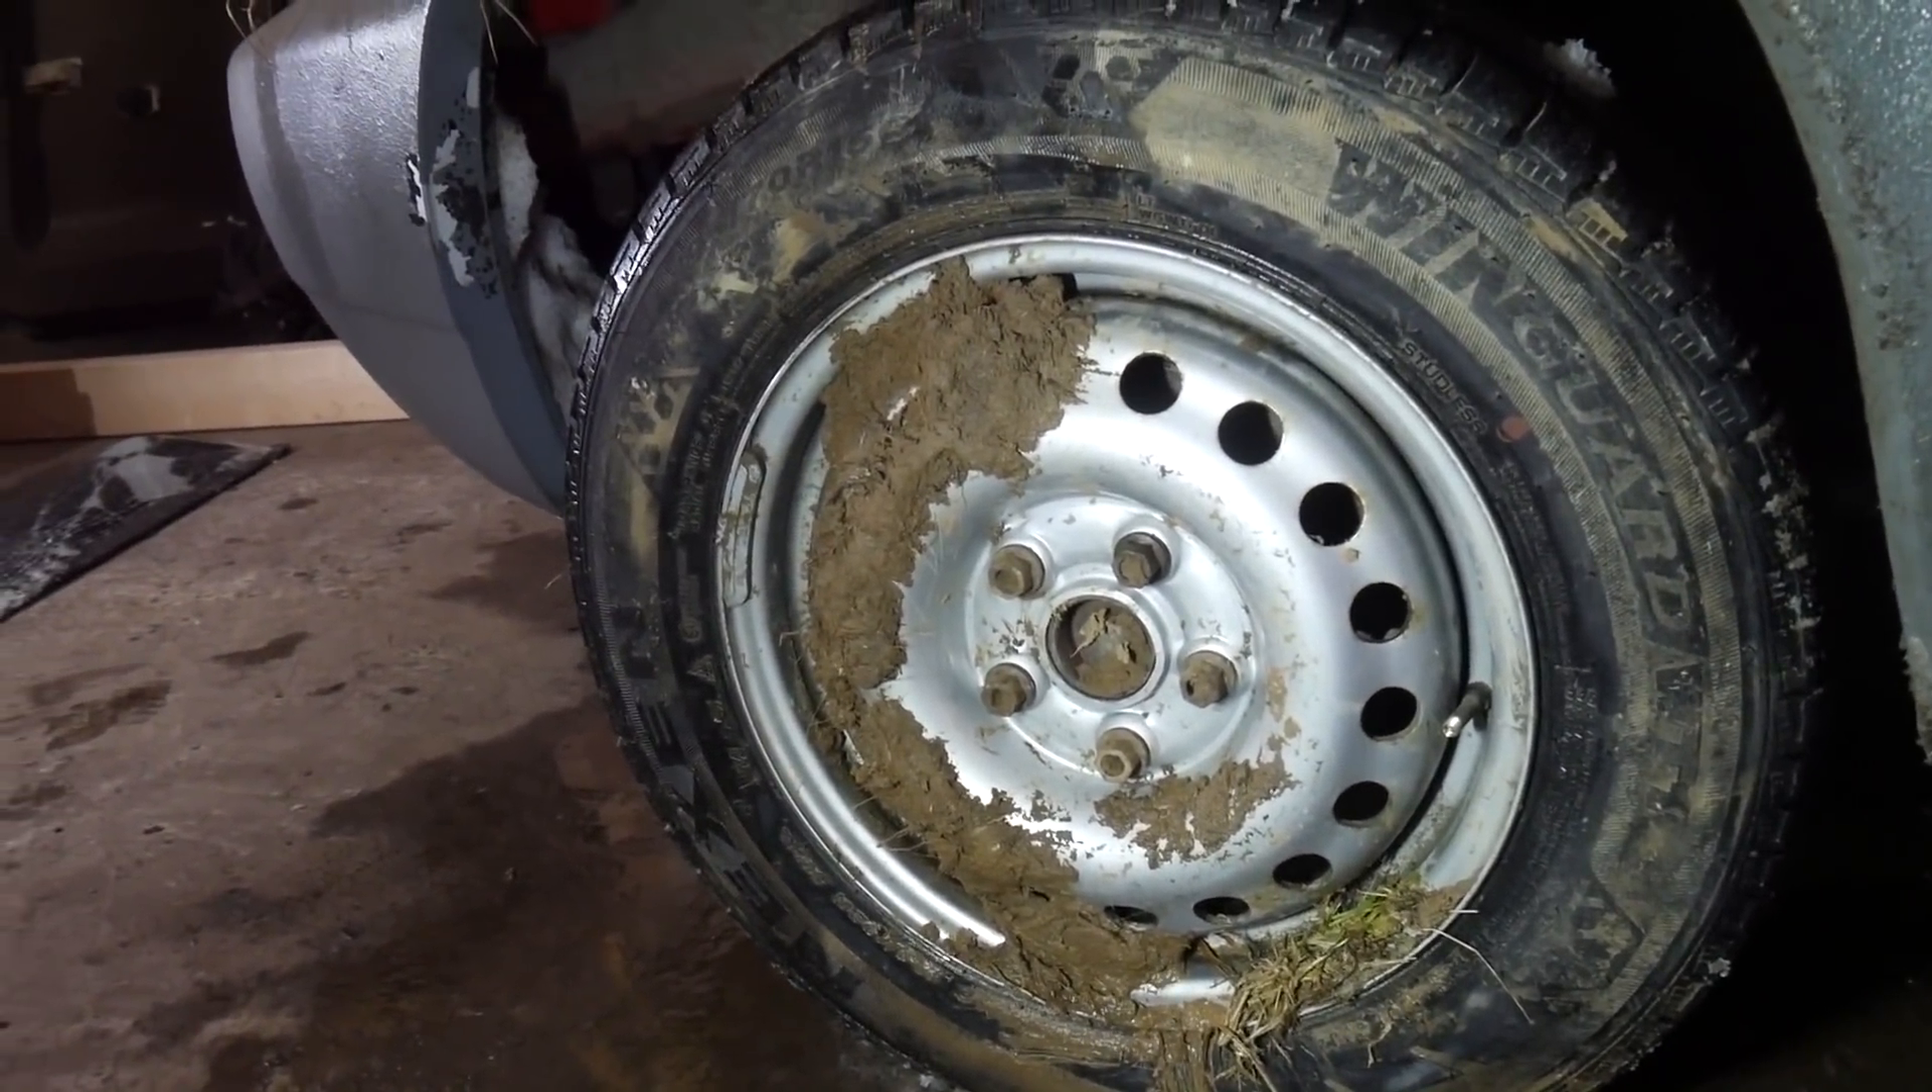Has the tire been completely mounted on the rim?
Yes.